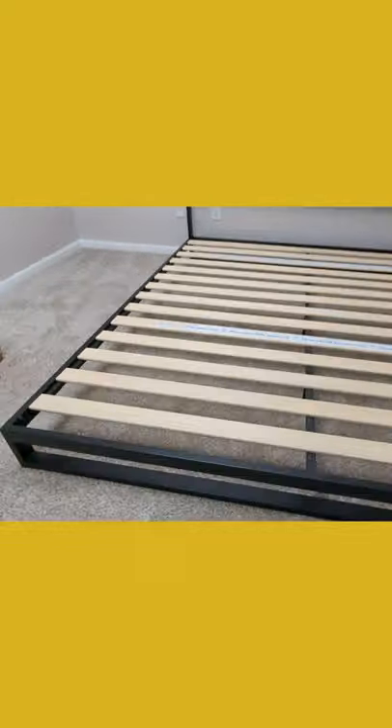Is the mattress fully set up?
No.